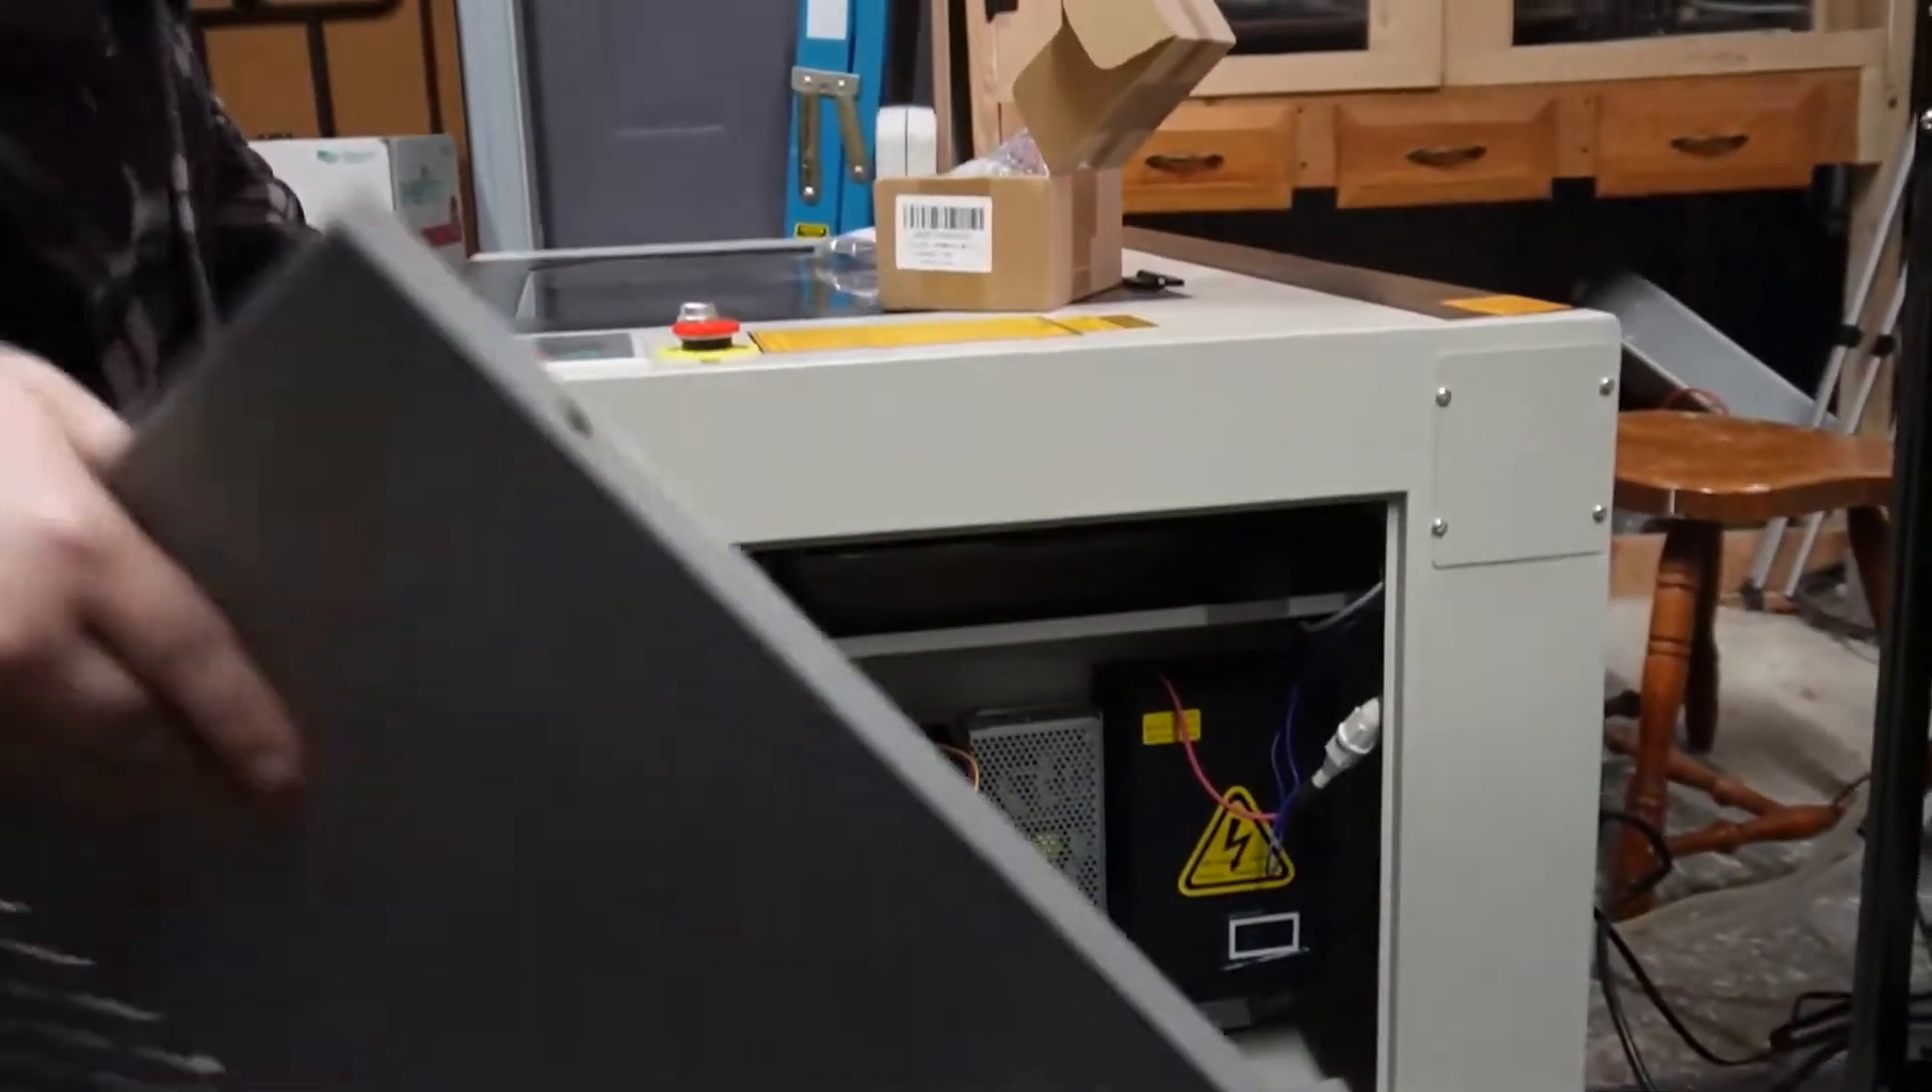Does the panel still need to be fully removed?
No.